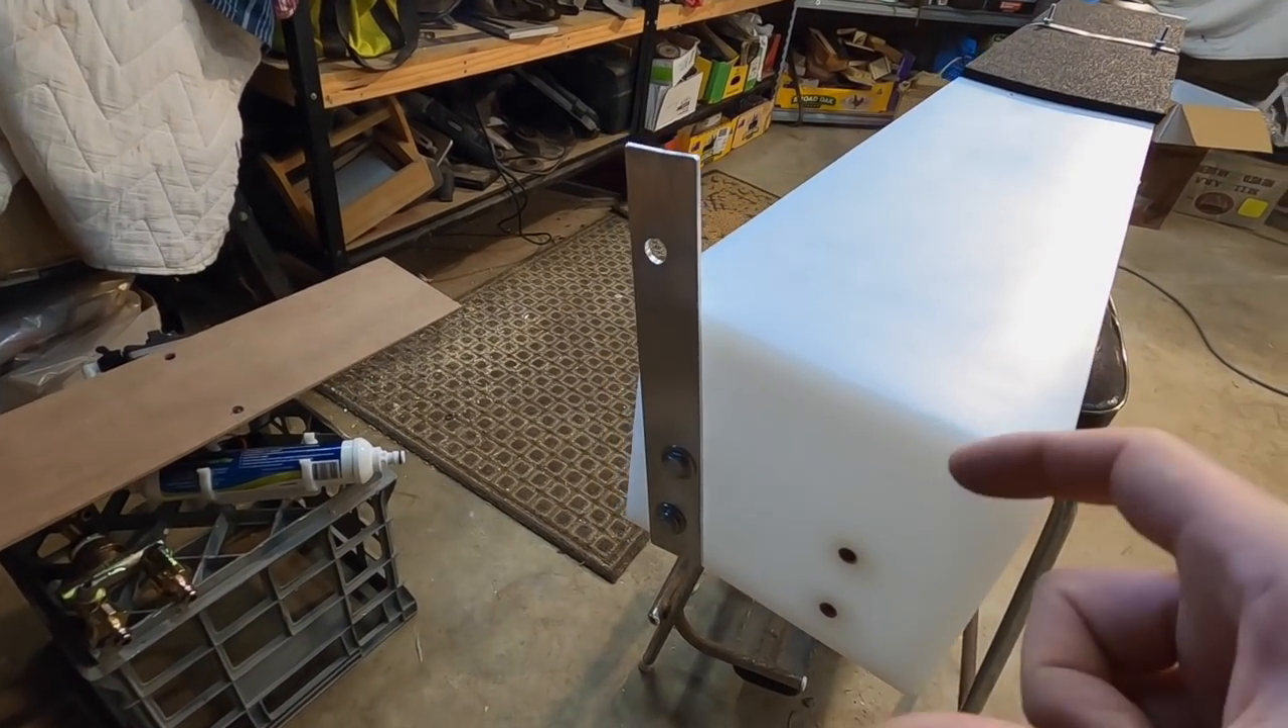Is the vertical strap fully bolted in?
Yes.